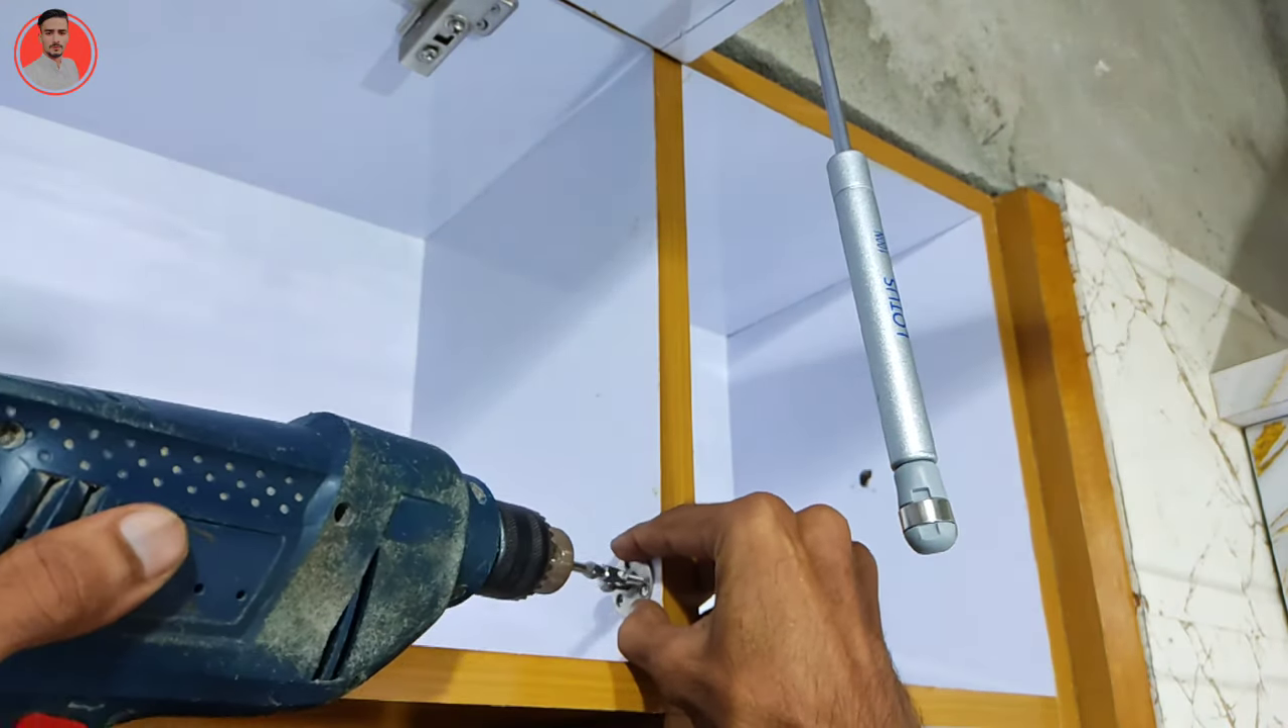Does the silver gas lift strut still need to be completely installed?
Yes.